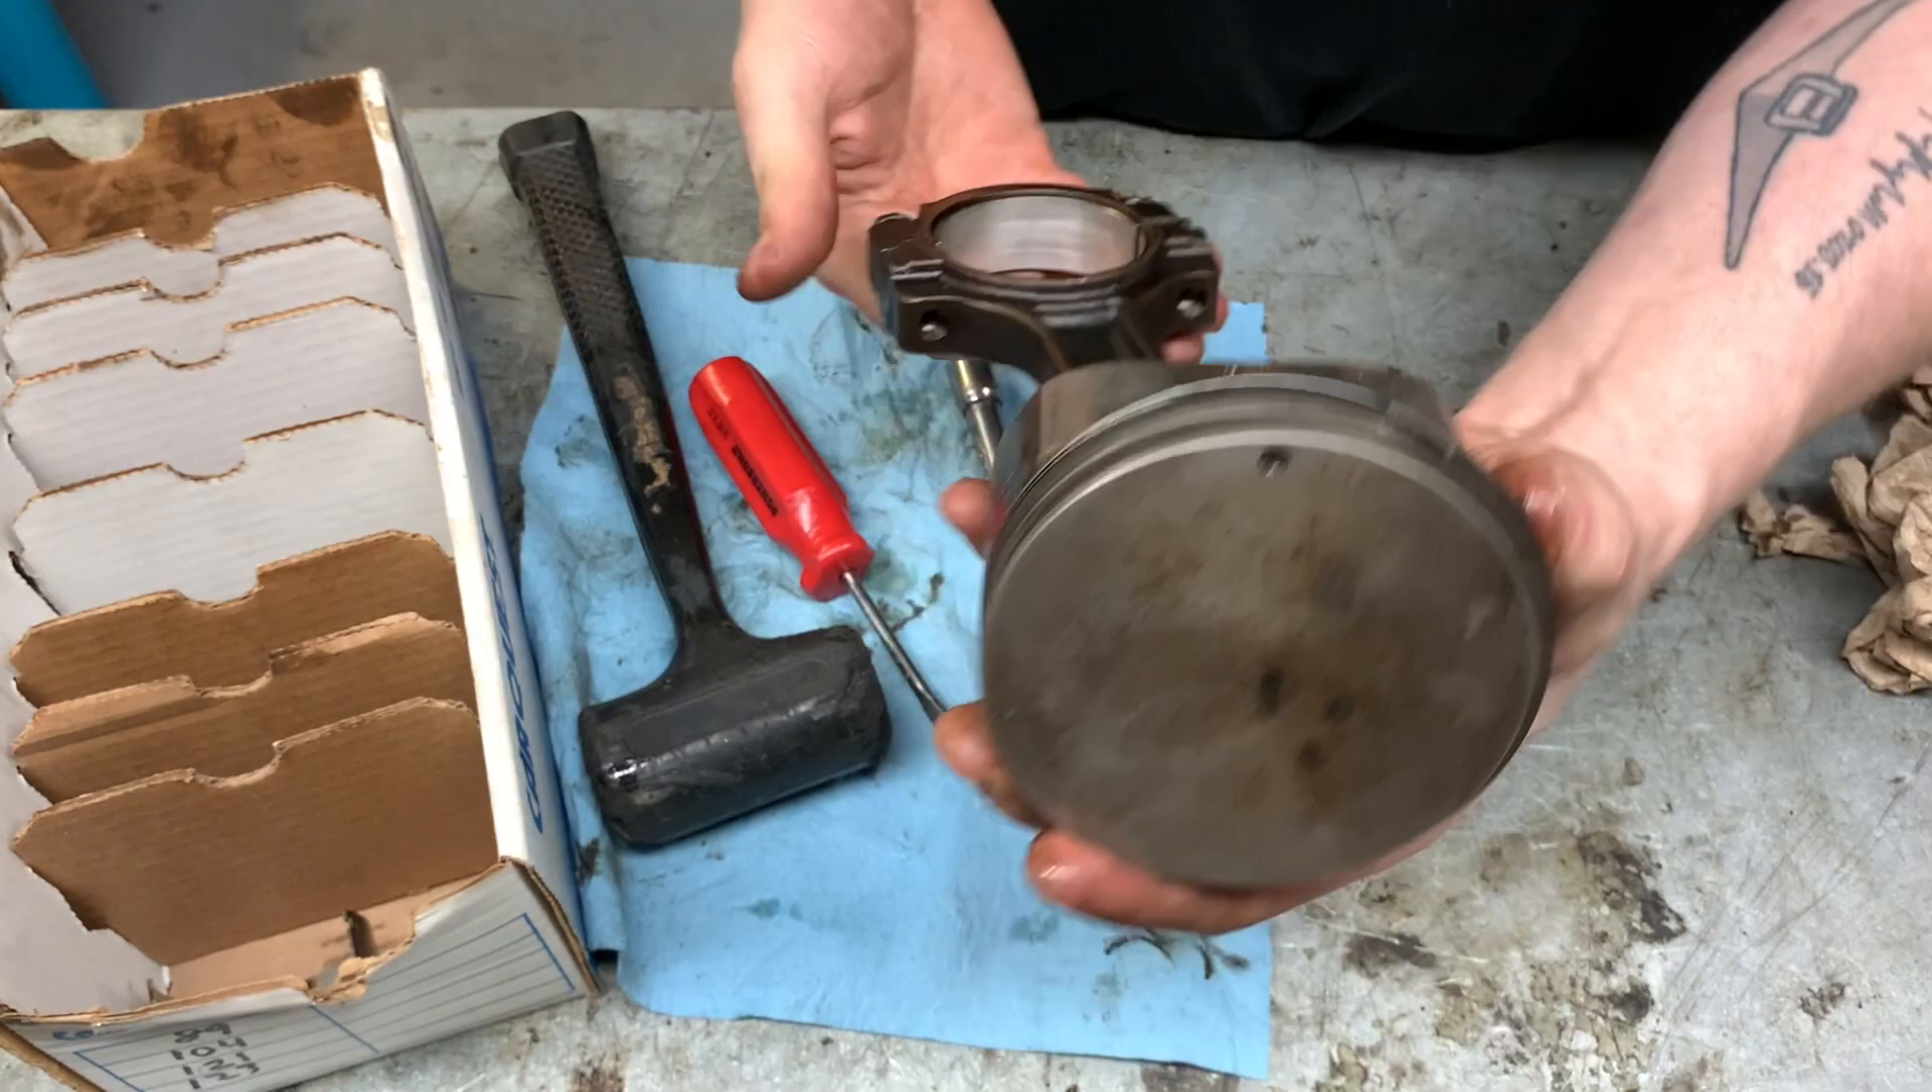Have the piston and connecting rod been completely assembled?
Yes.